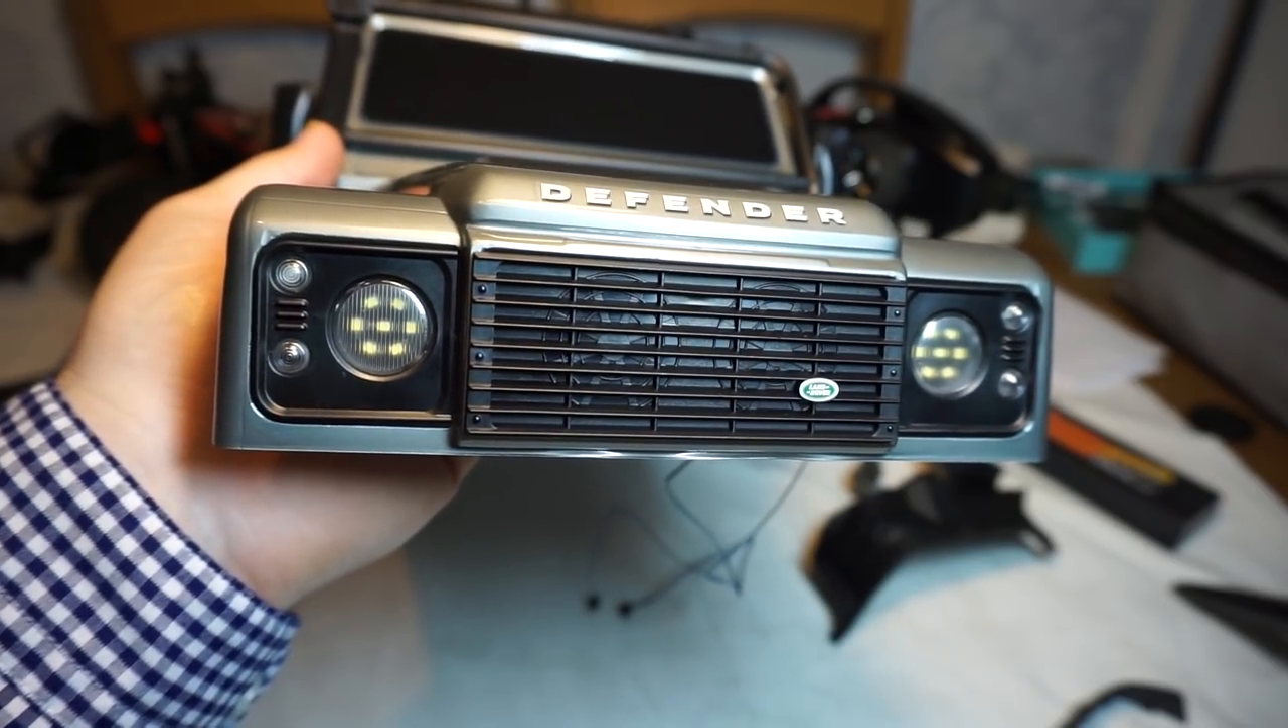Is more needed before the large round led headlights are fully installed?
No.